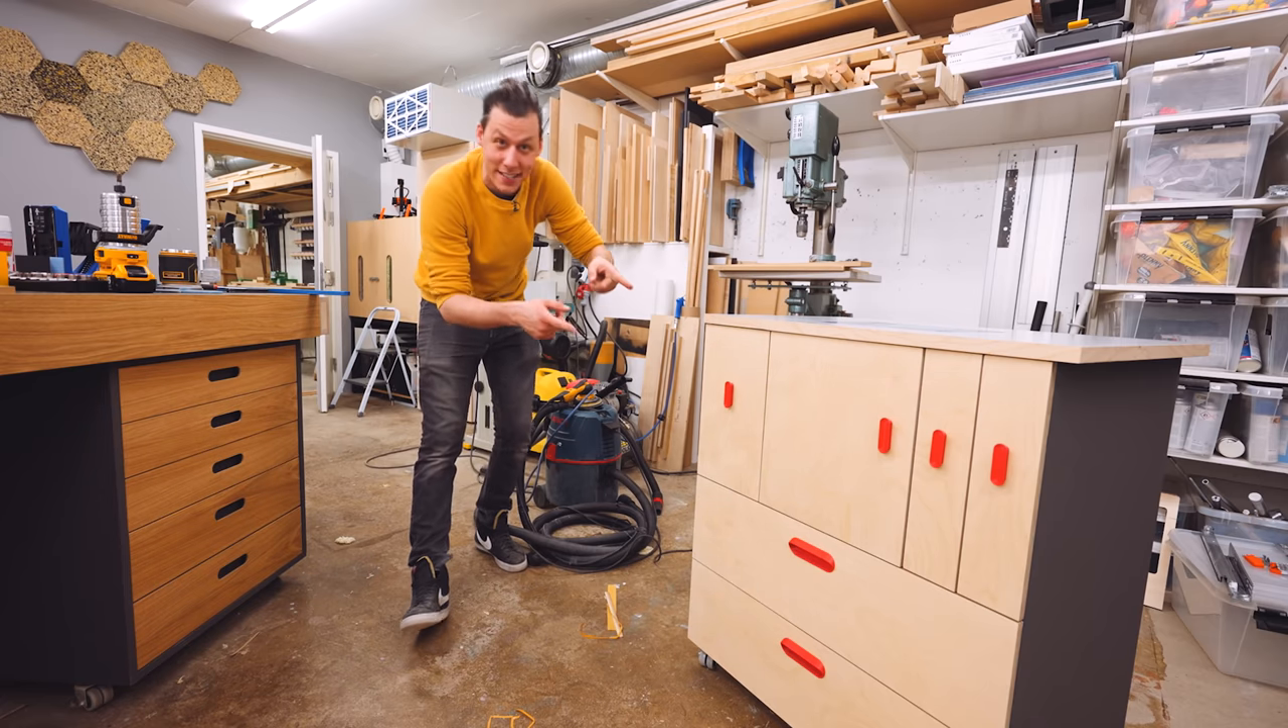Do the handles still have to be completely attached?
No.